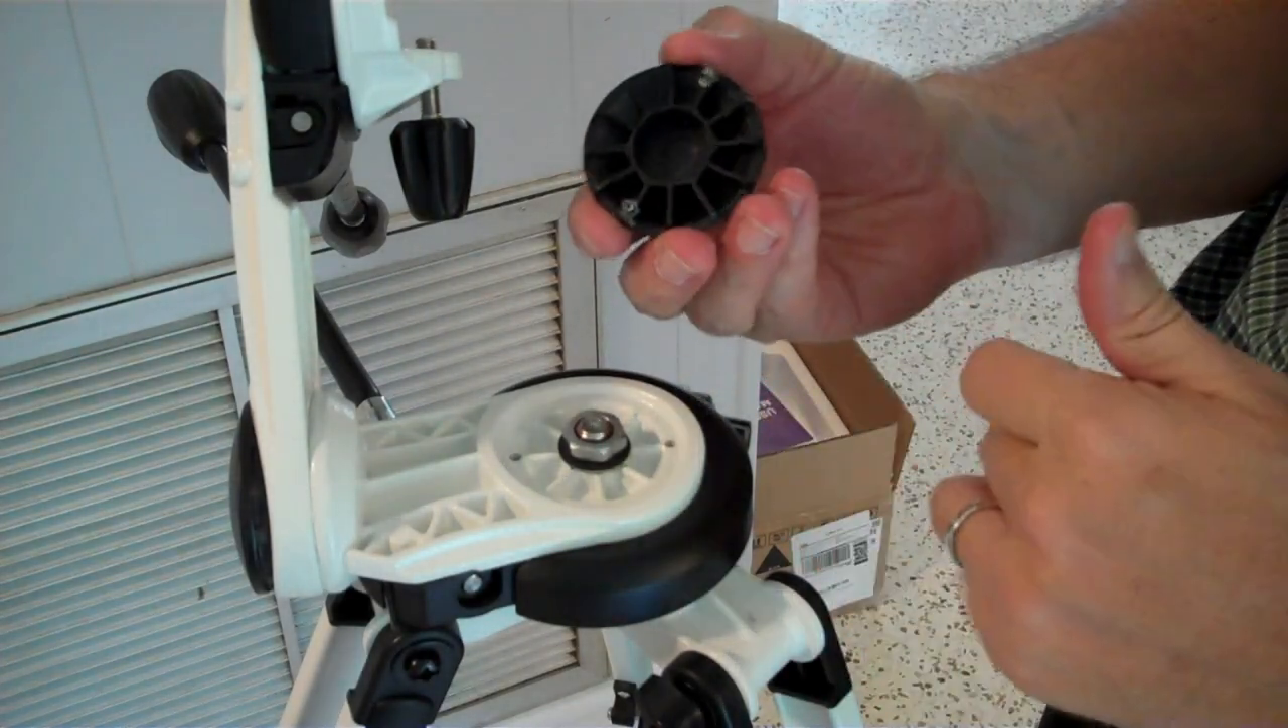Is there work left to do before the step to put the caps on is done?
Yes.